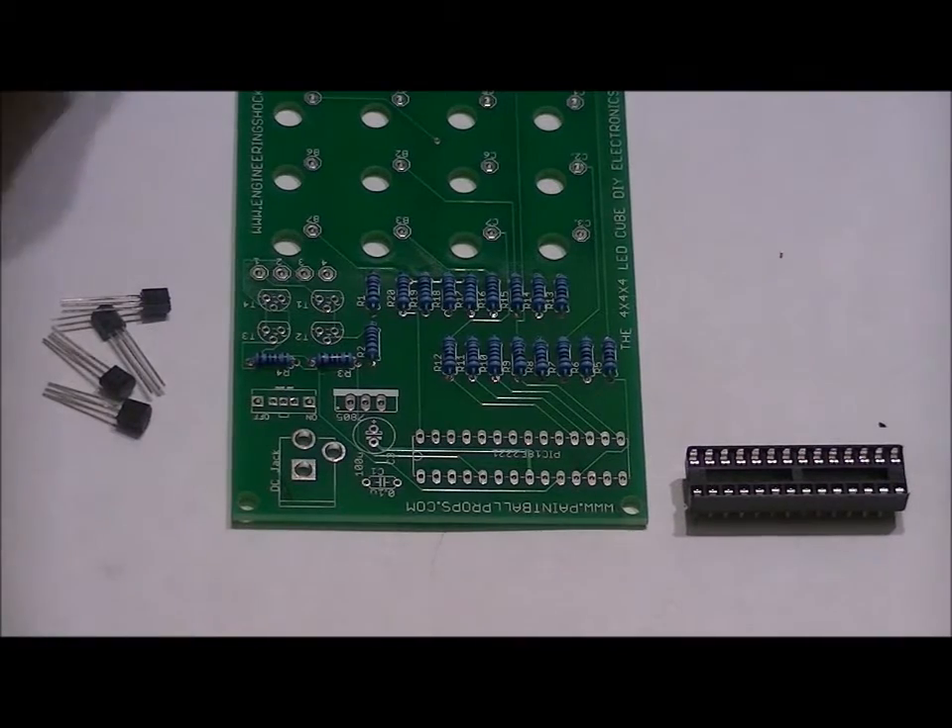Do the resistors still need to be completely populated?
No.